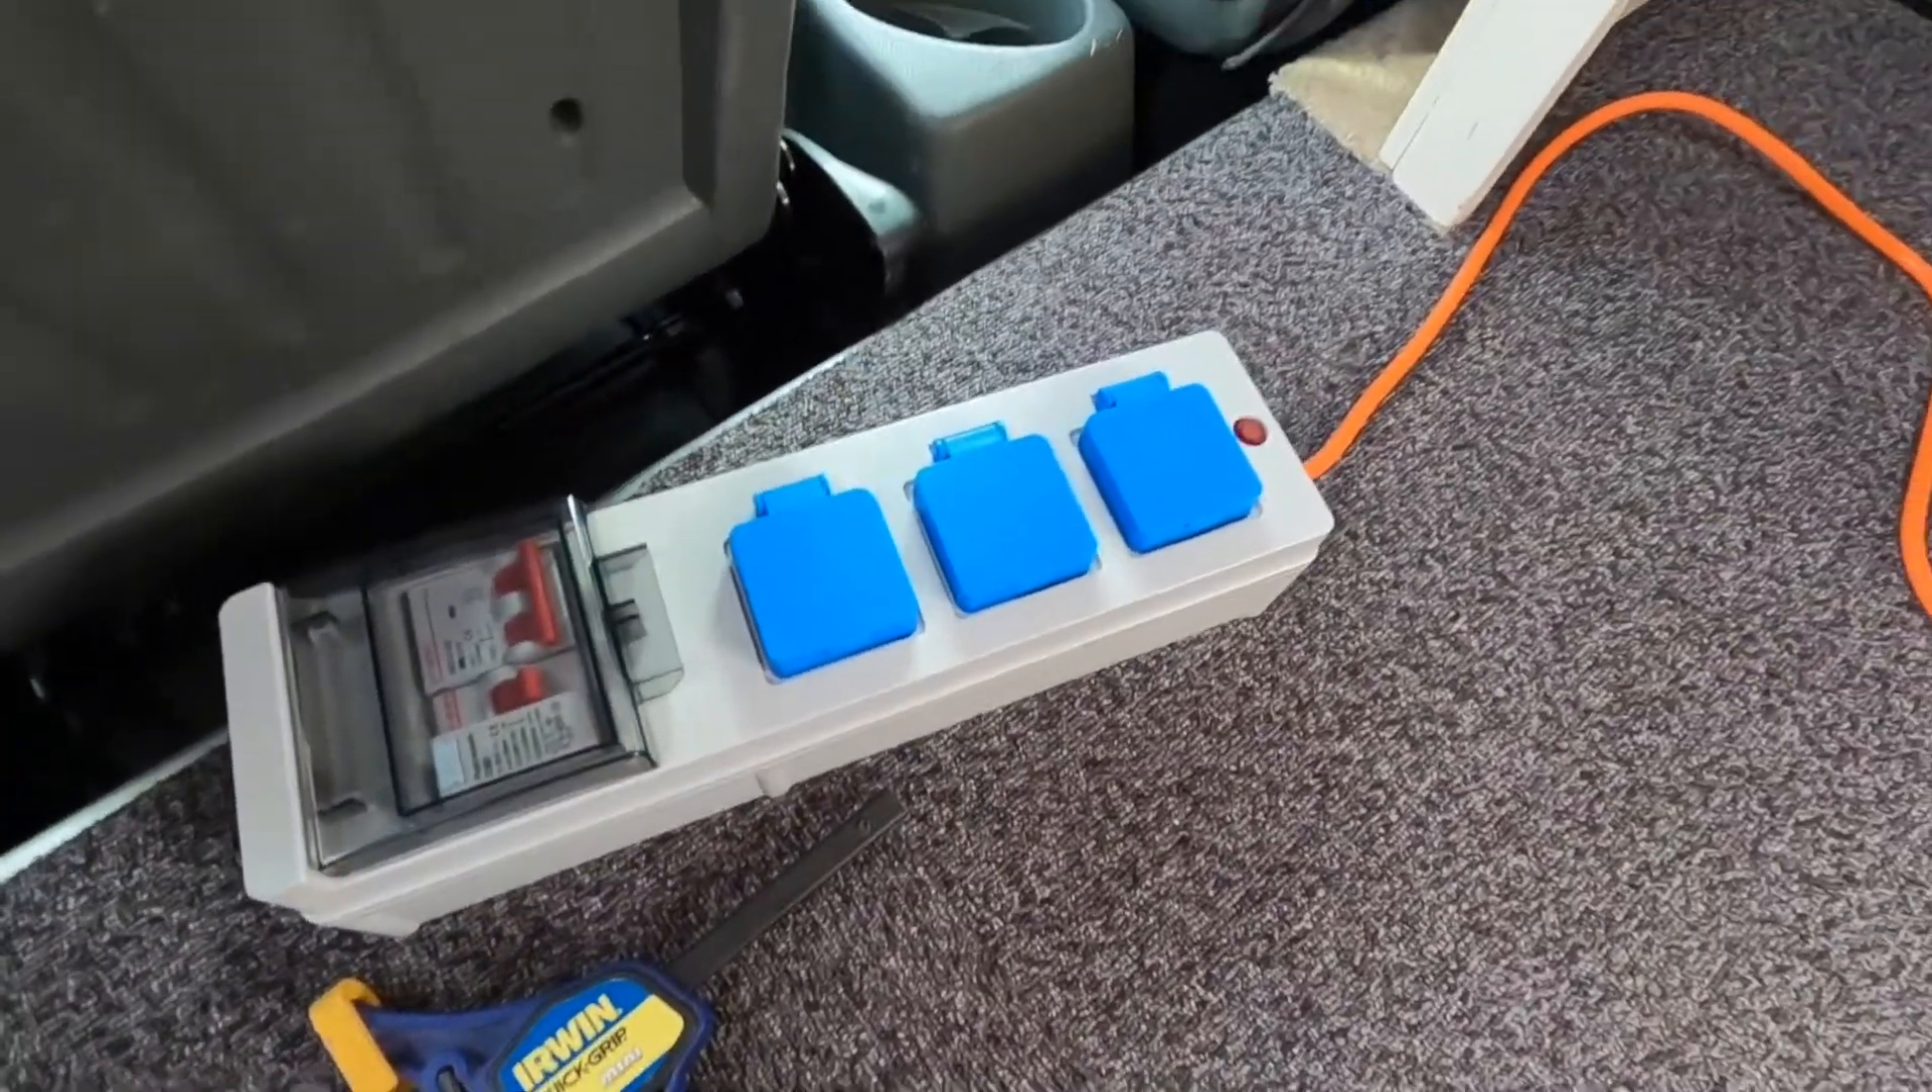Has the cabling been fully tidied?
No.